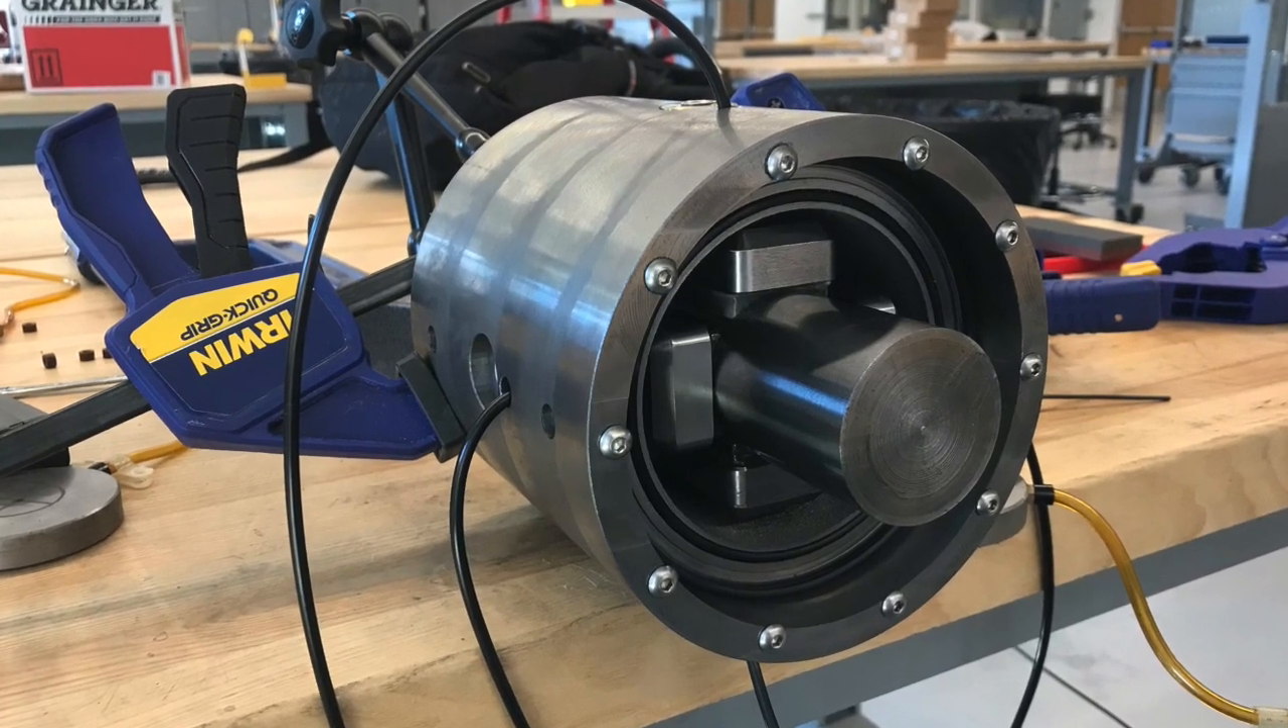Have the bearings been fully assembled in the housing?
Yes.